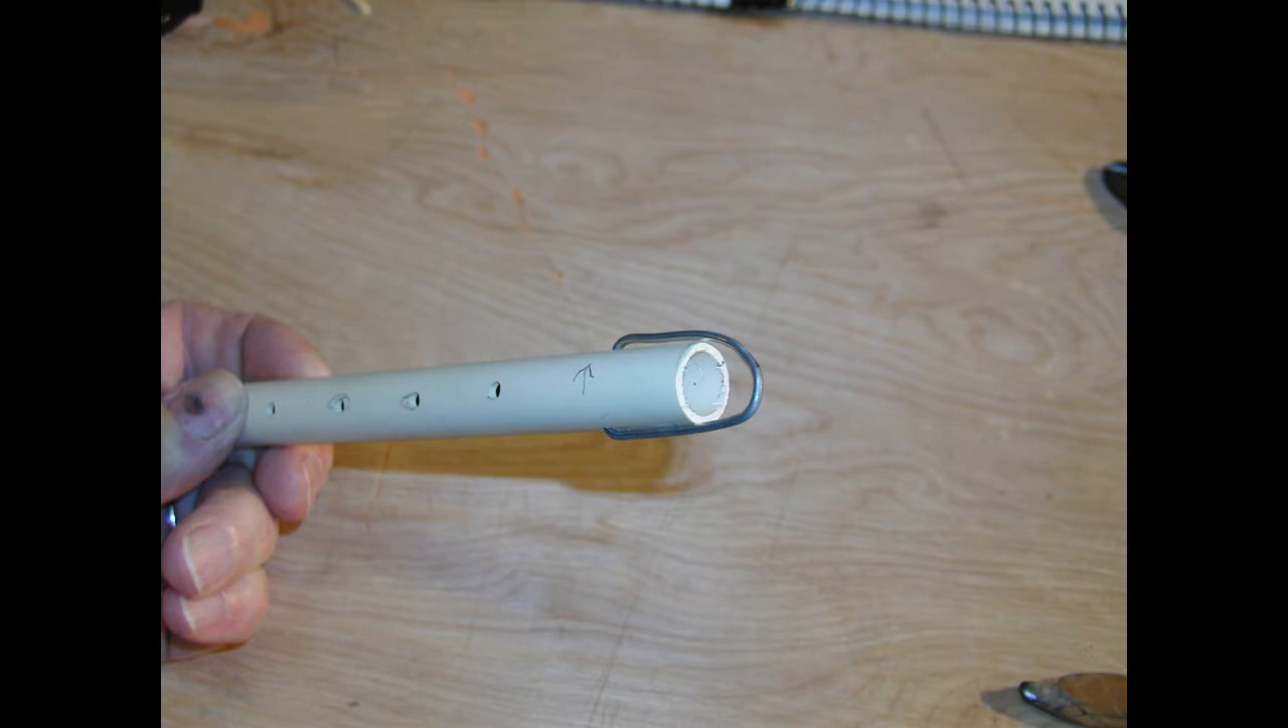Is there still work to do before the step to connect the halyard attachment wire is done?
No.